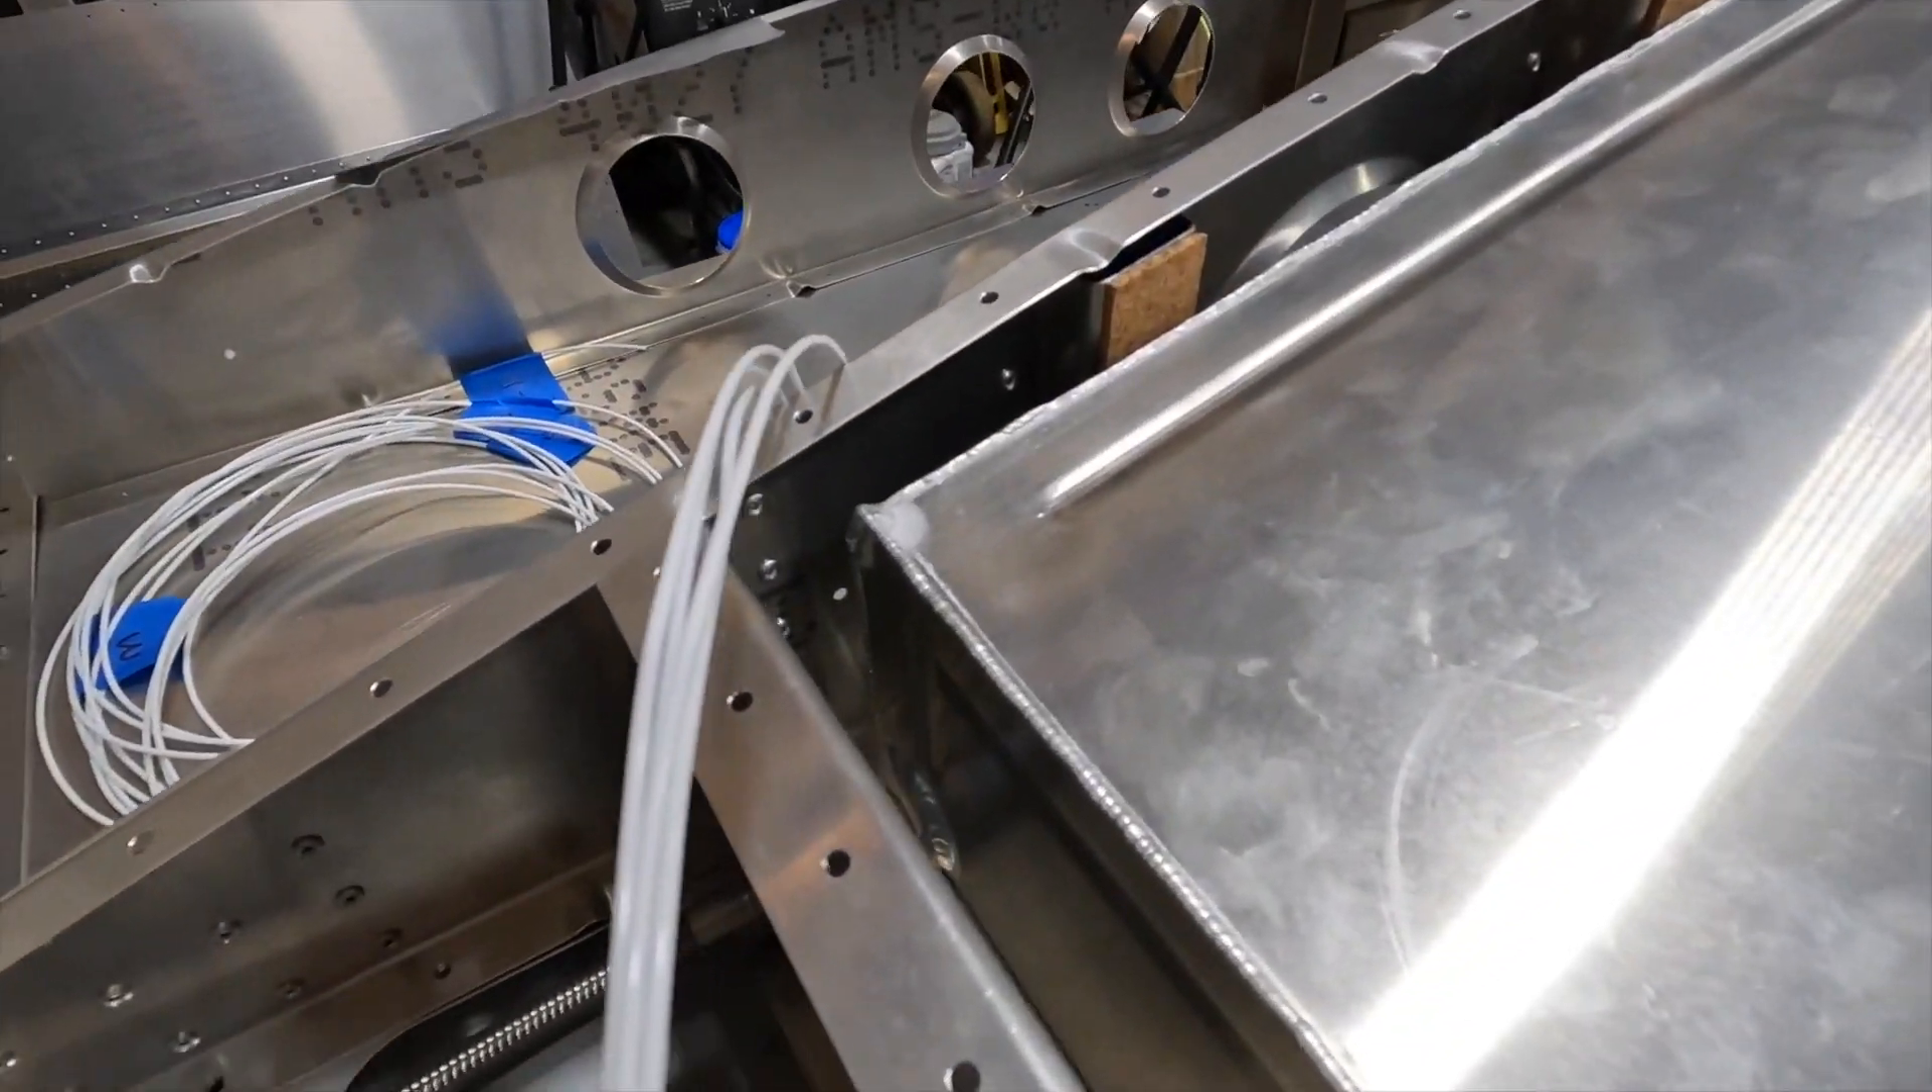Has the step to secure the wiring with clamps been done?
No.